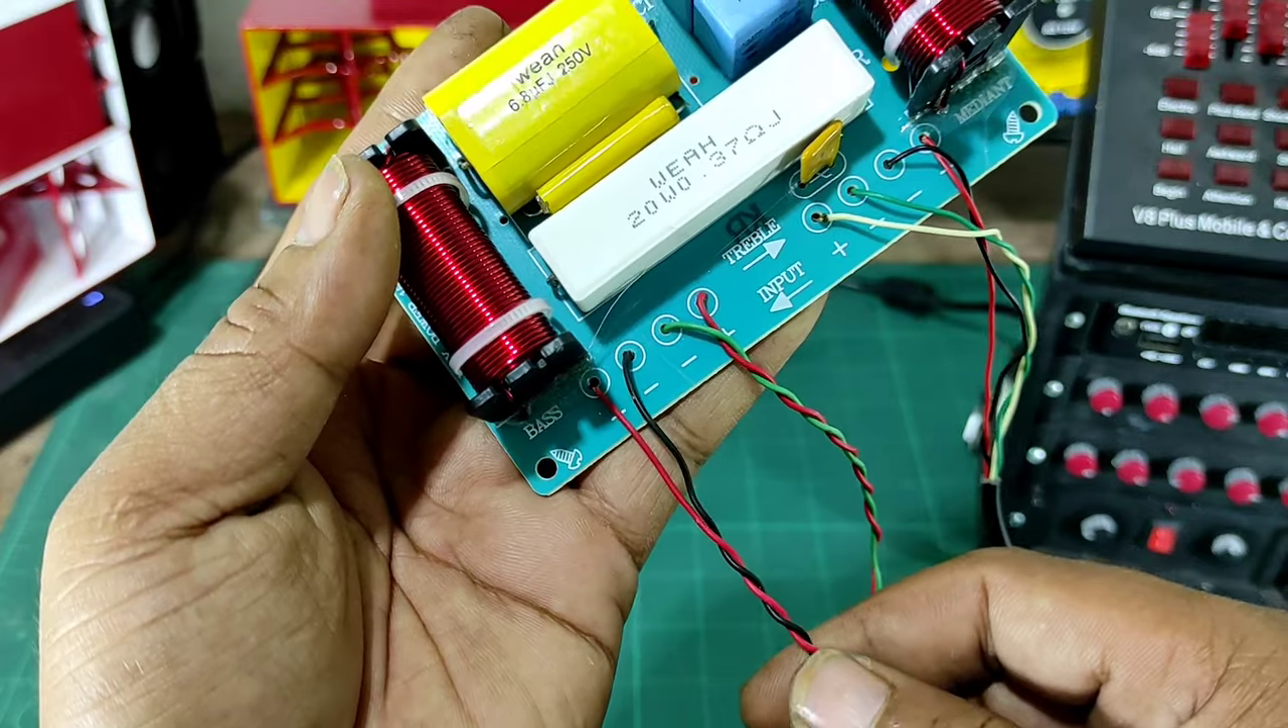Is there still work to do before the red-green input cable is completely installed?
No.